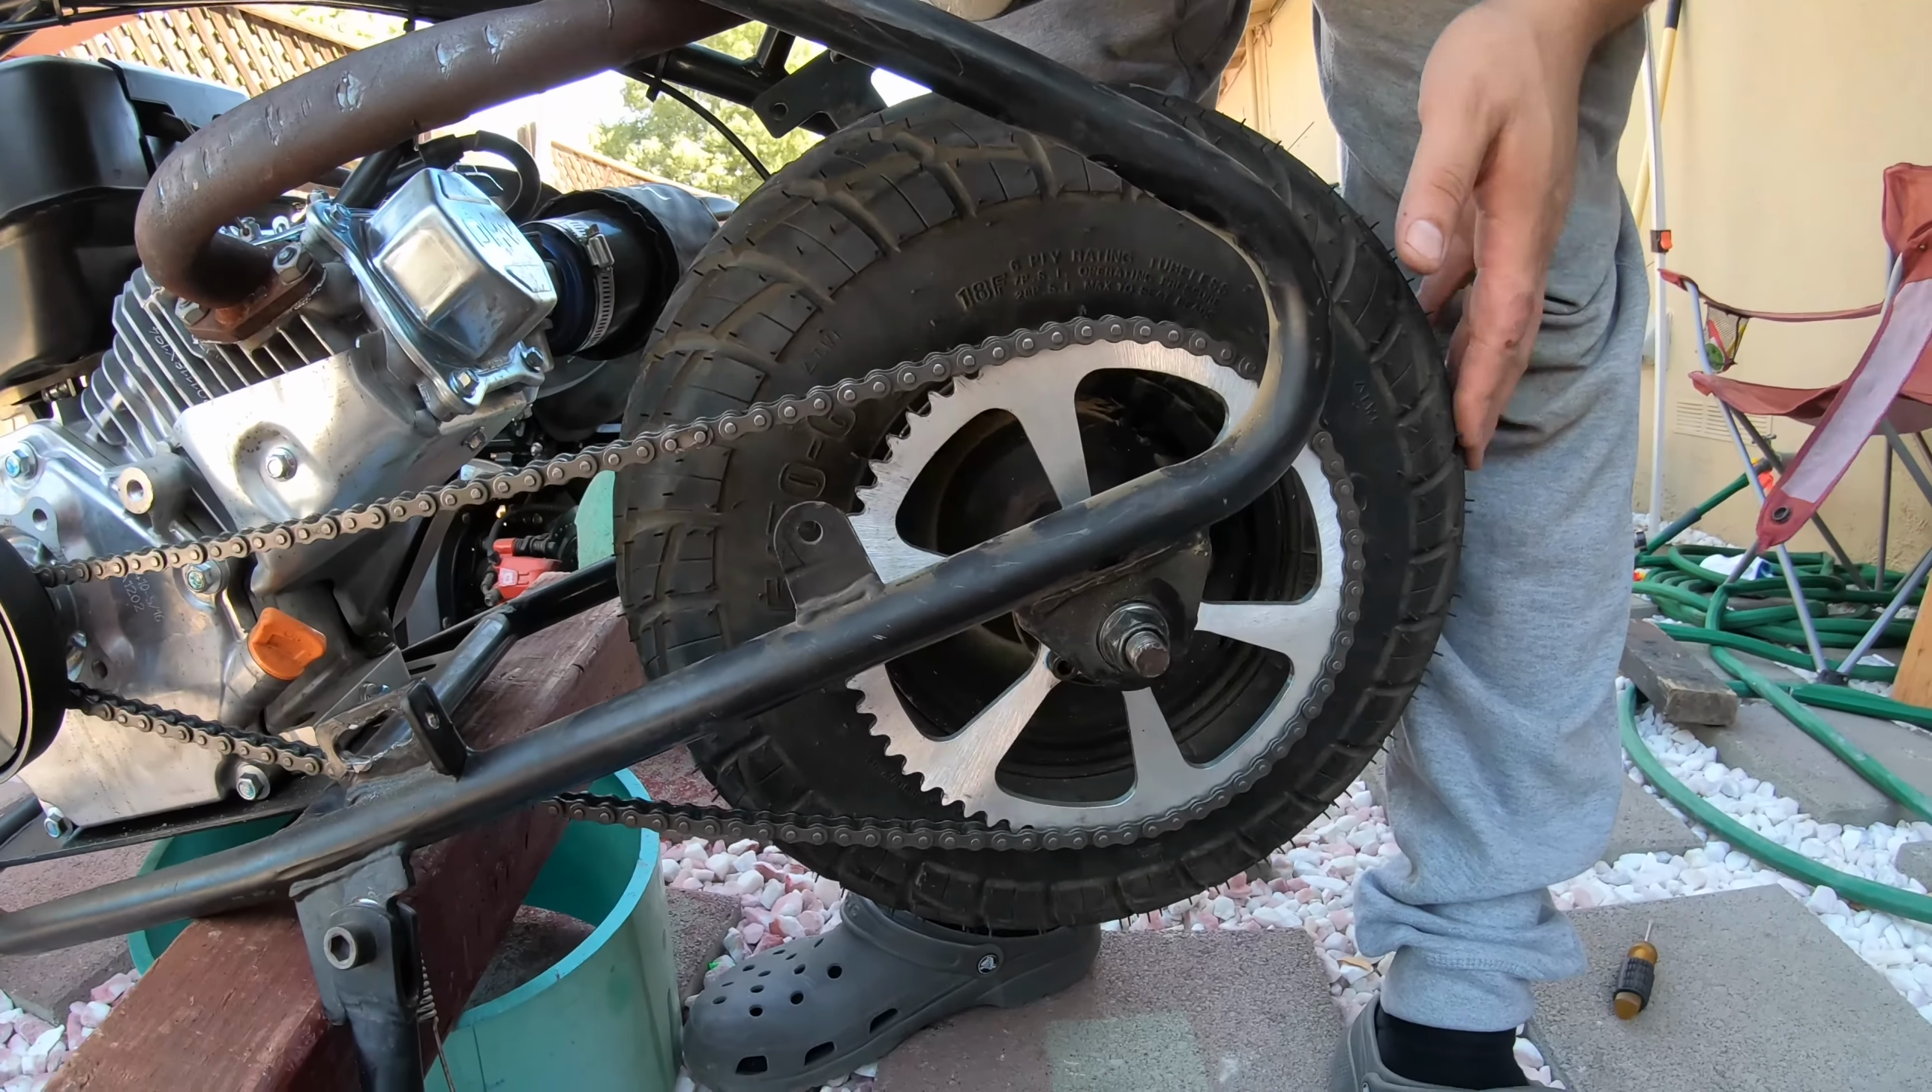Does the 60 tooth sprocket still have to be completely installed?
No.